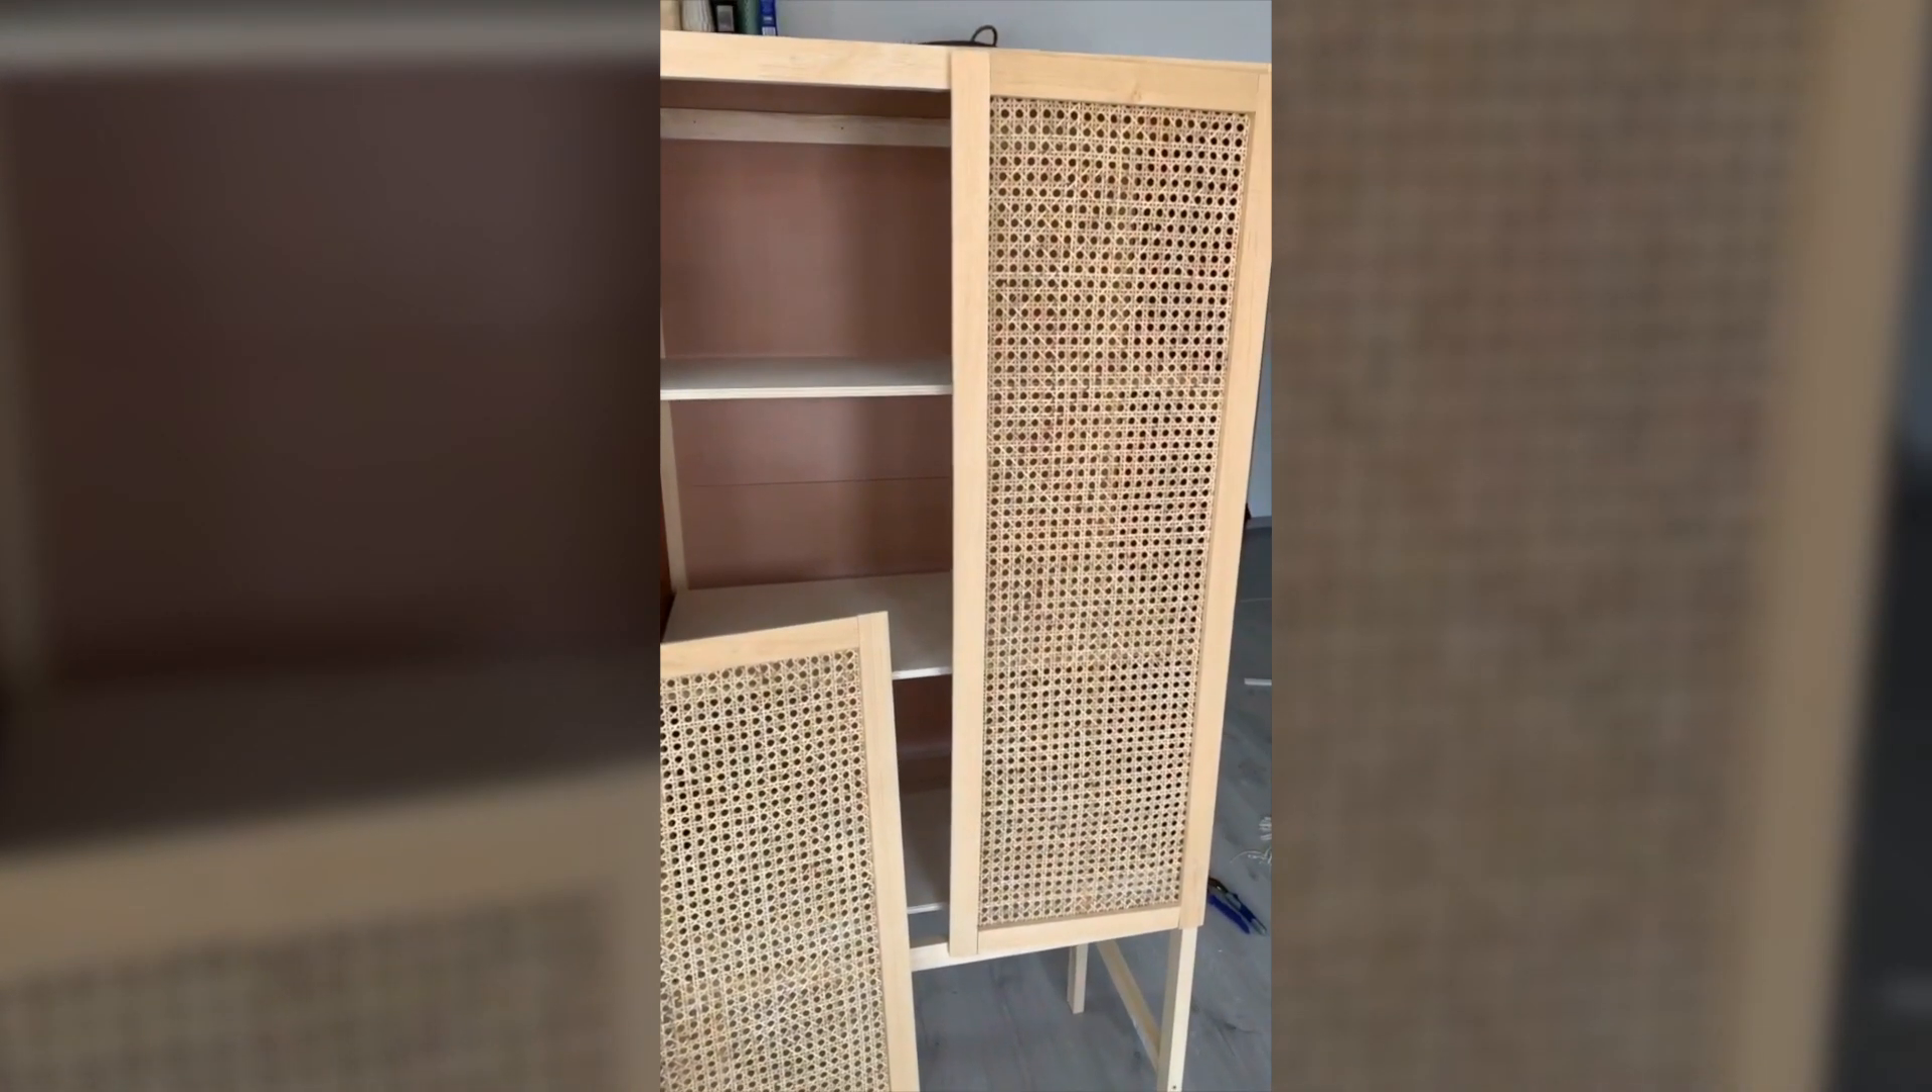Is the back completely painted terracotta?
Yes.